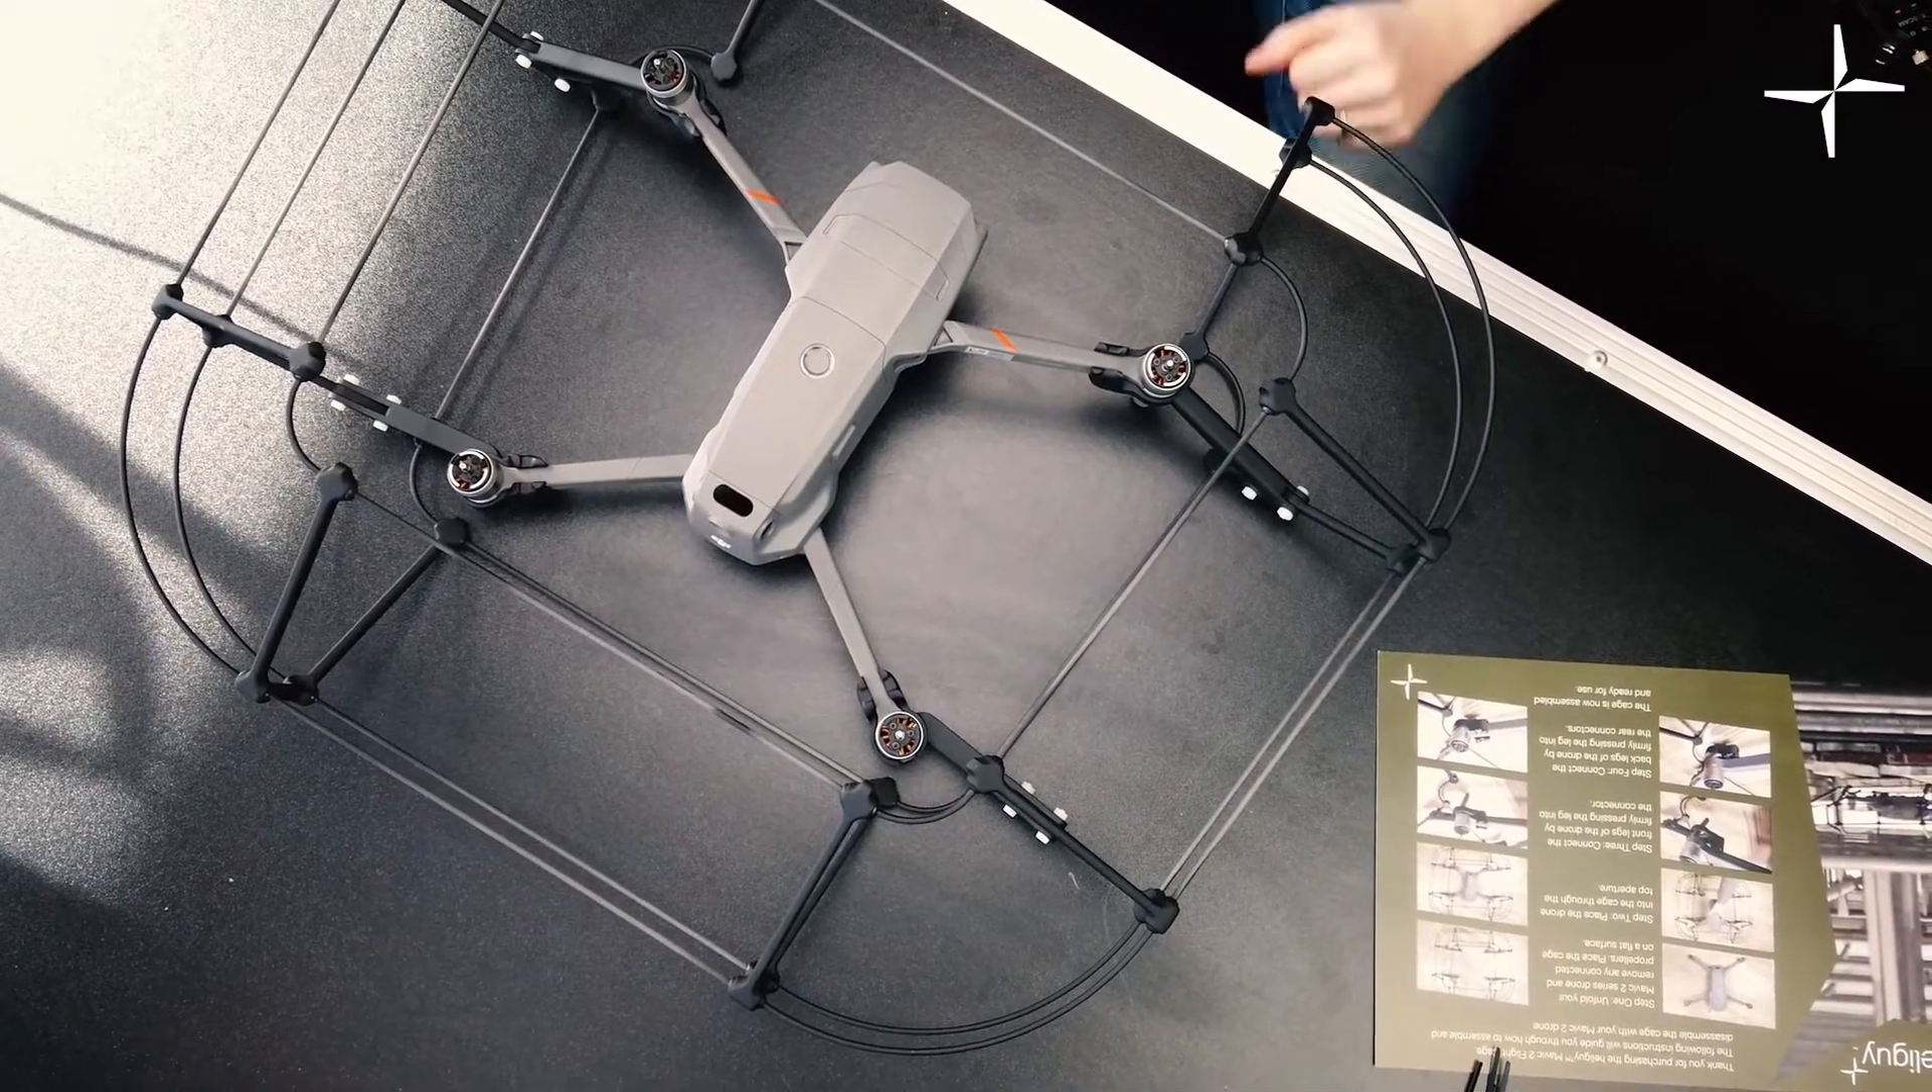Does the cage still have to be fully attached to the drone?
No.